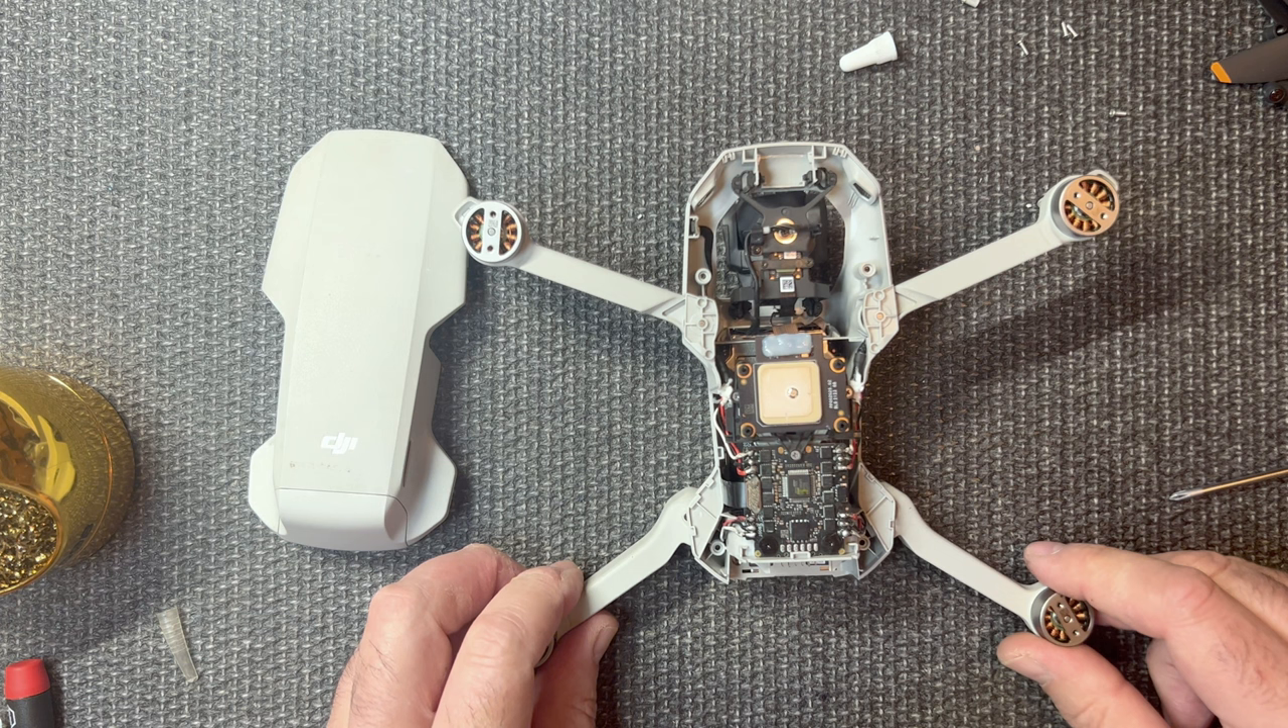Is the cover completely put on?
No.